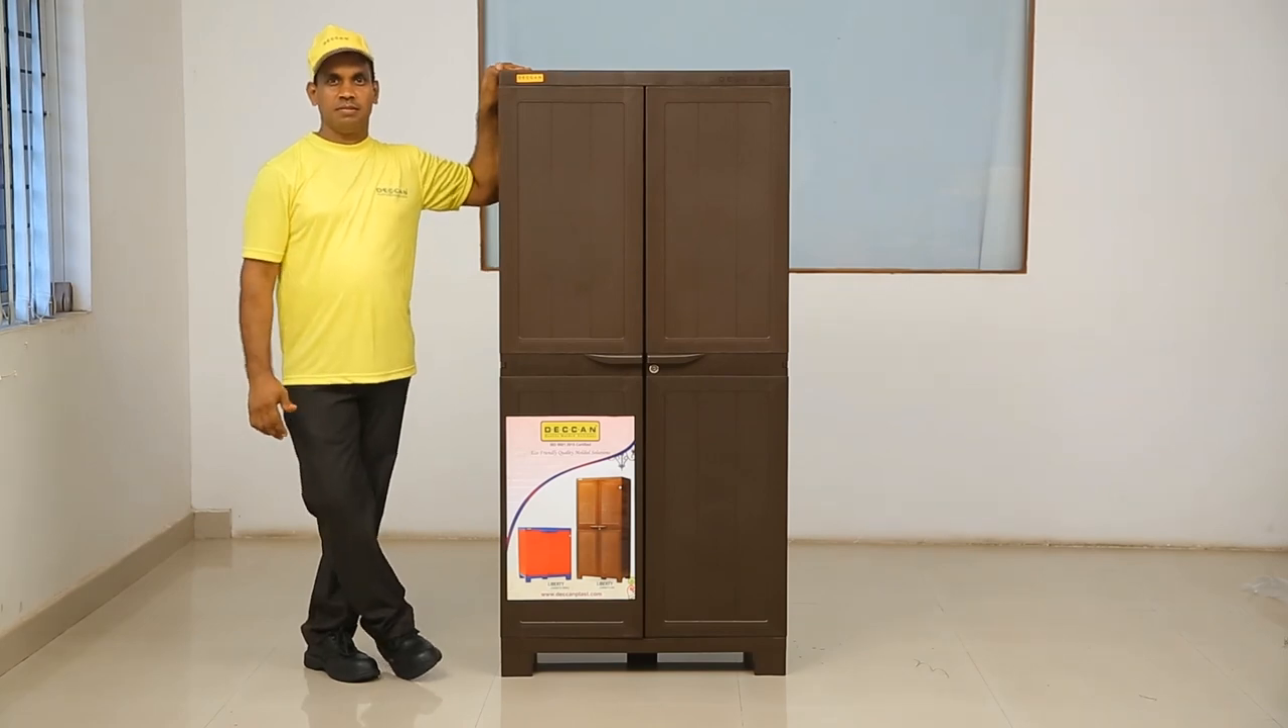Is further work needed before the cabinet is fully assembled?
No.